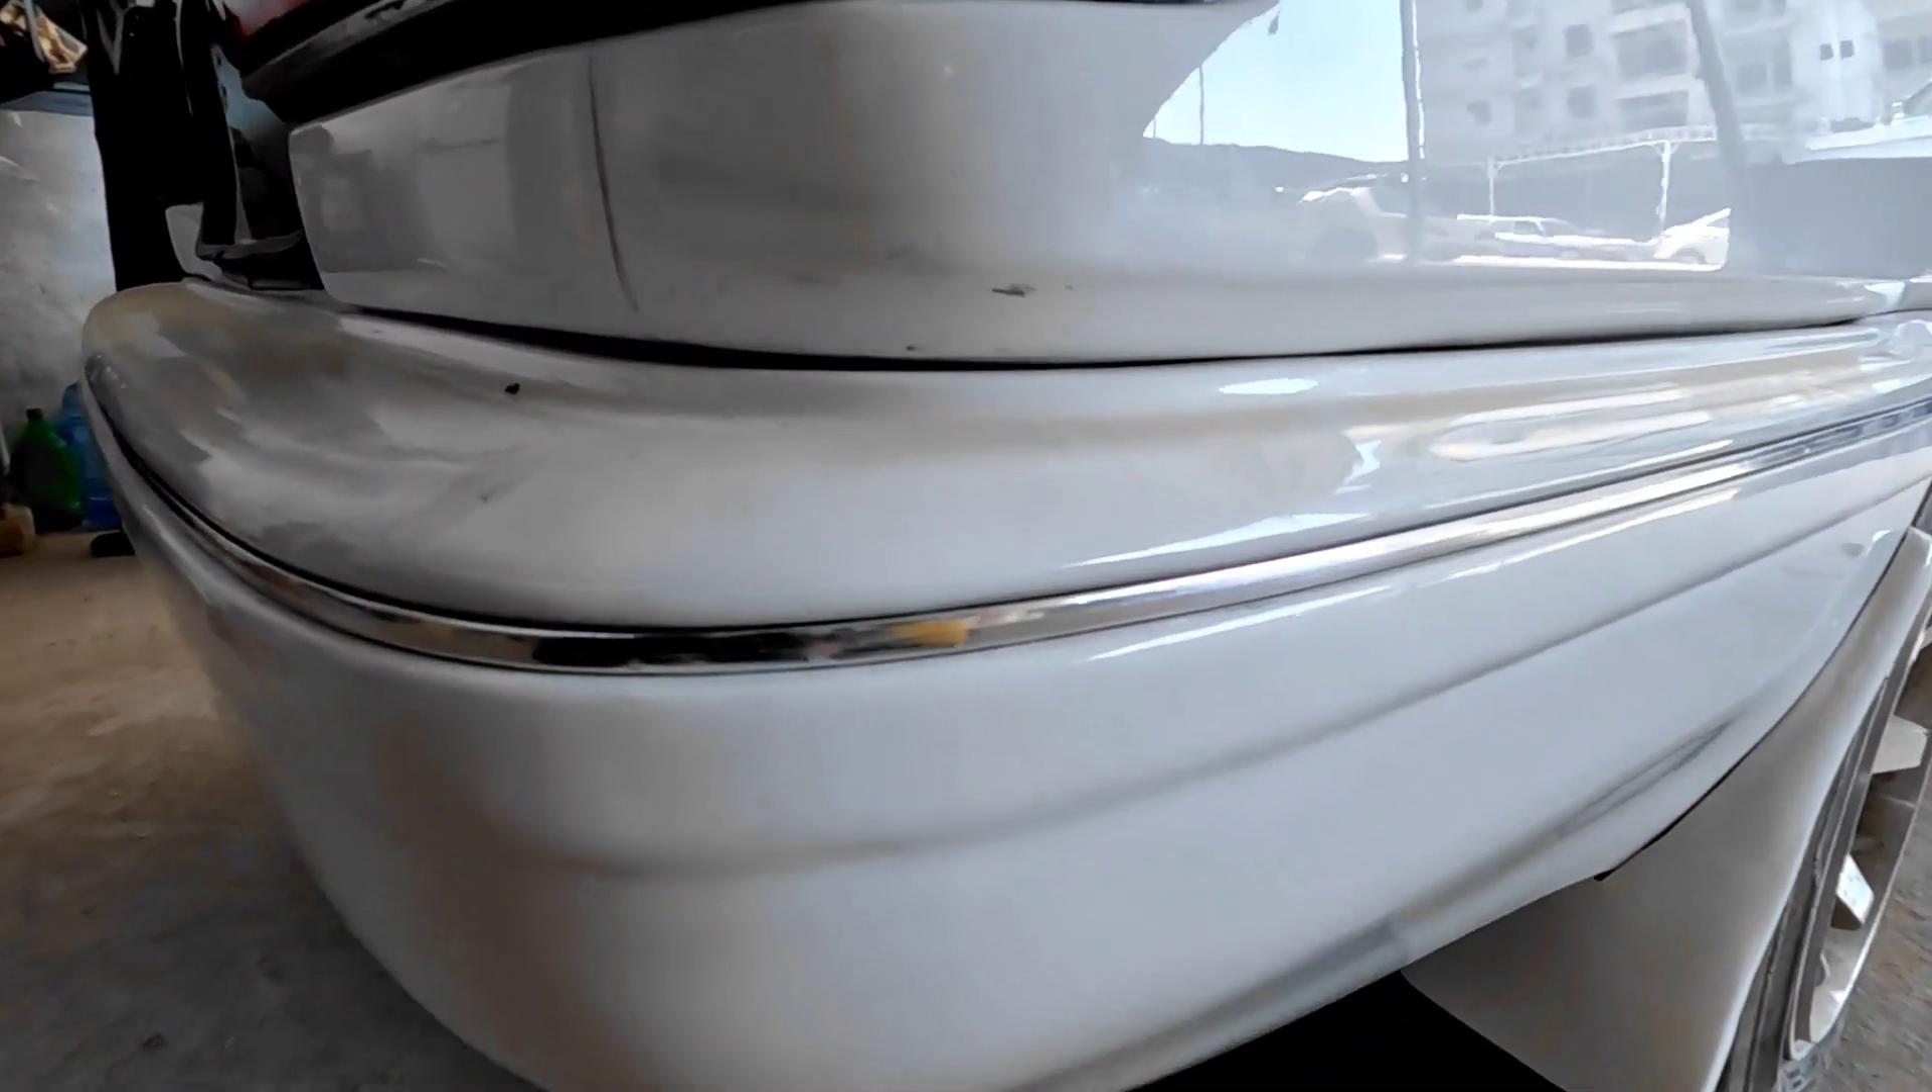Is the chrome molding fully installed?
Yes.